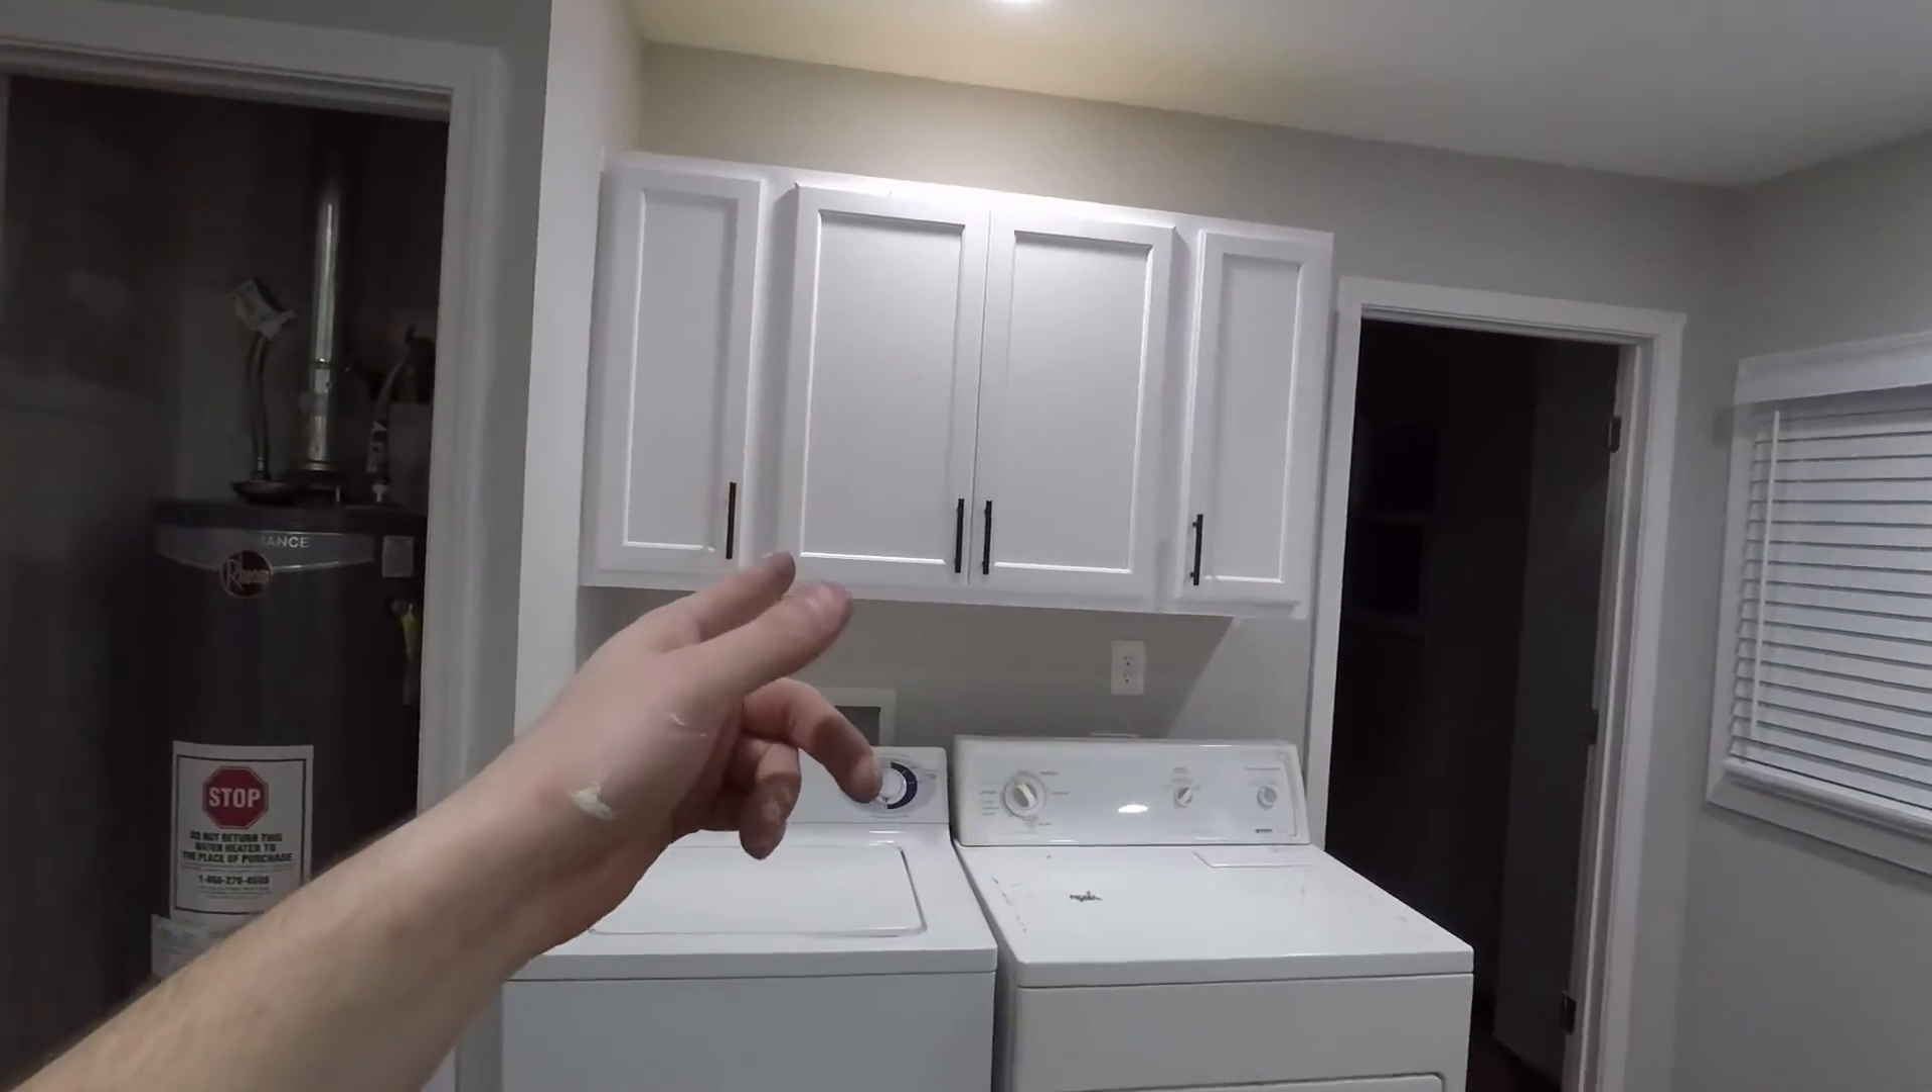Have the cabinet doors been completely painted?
Yes.